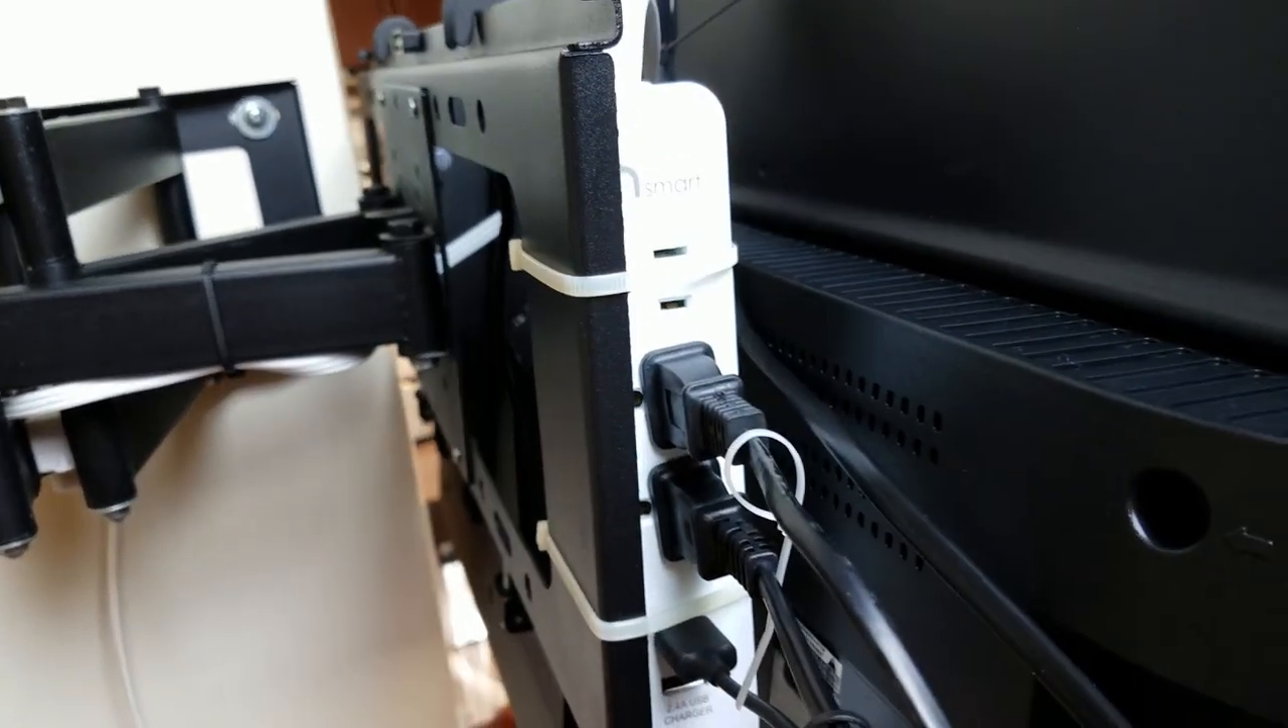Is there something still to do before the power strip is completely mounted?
No.